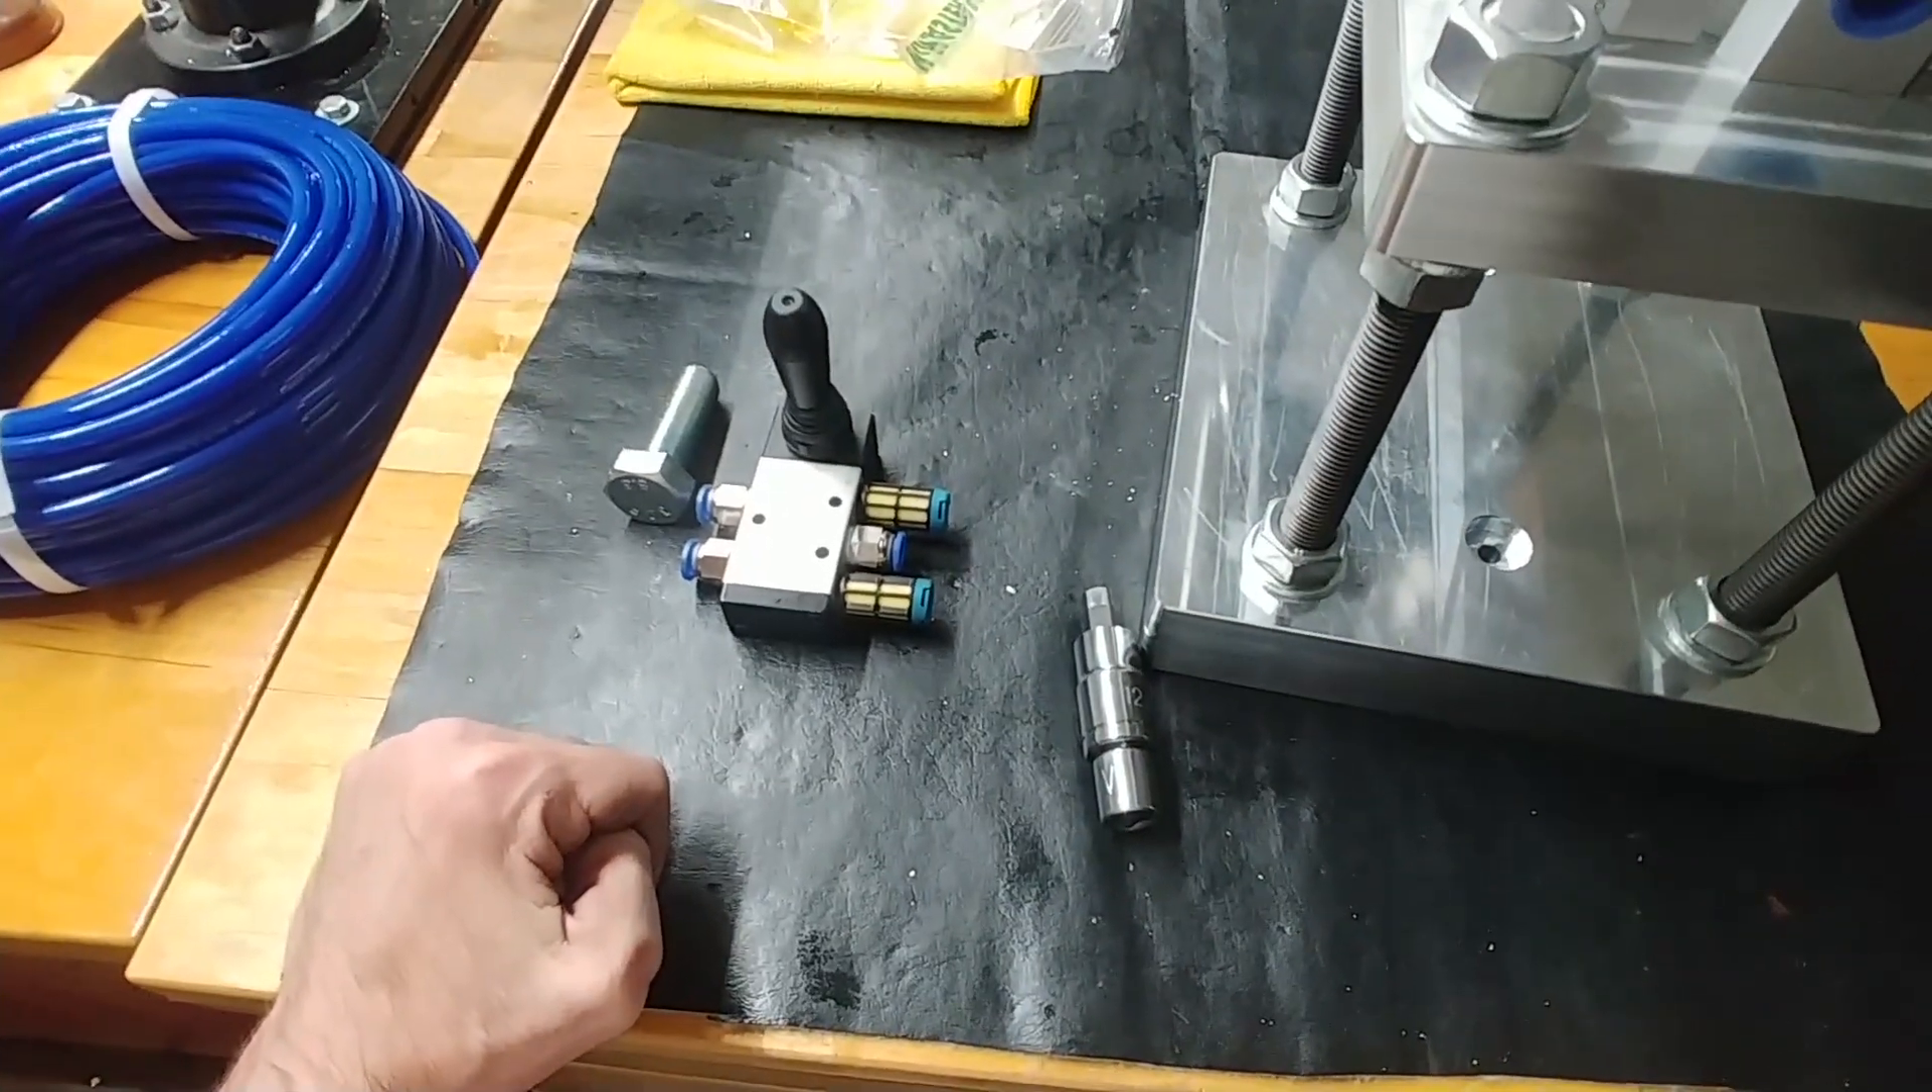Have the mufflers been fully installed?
Yes.